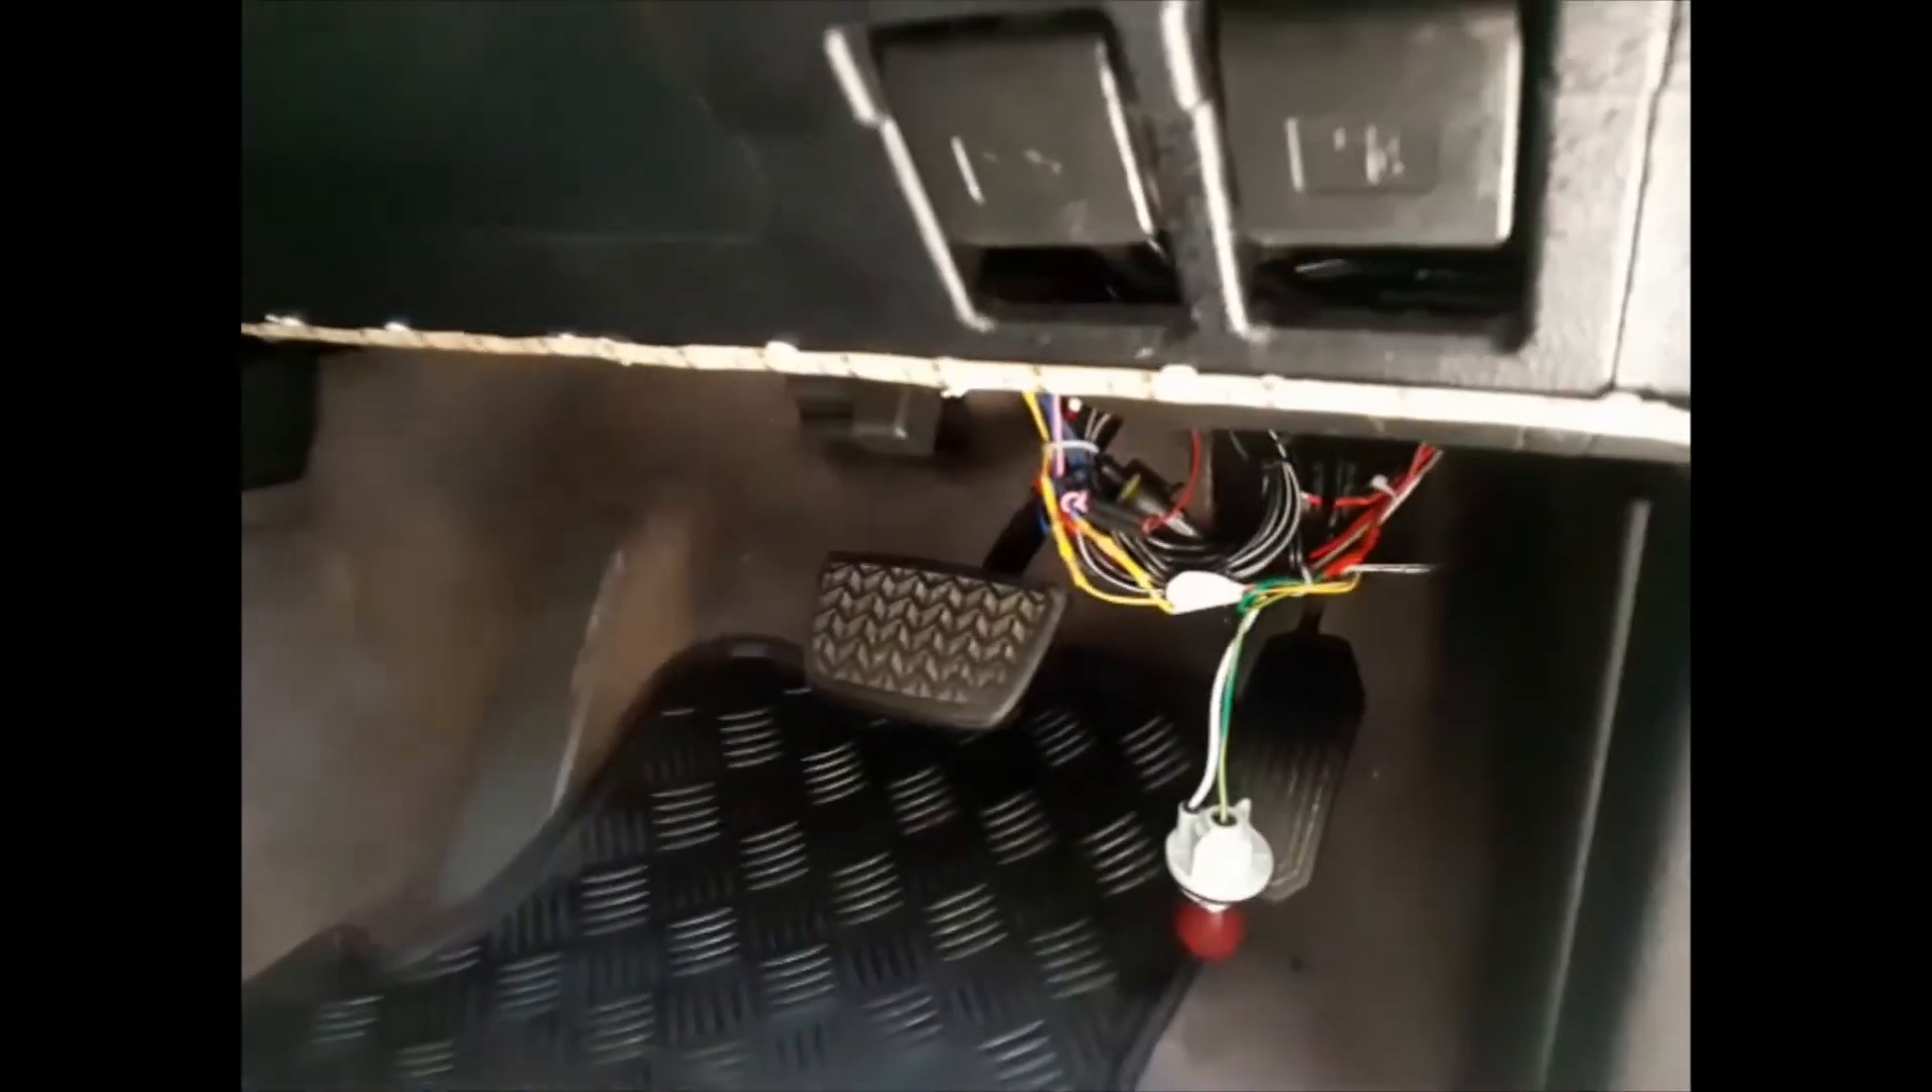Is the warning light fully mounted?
No.